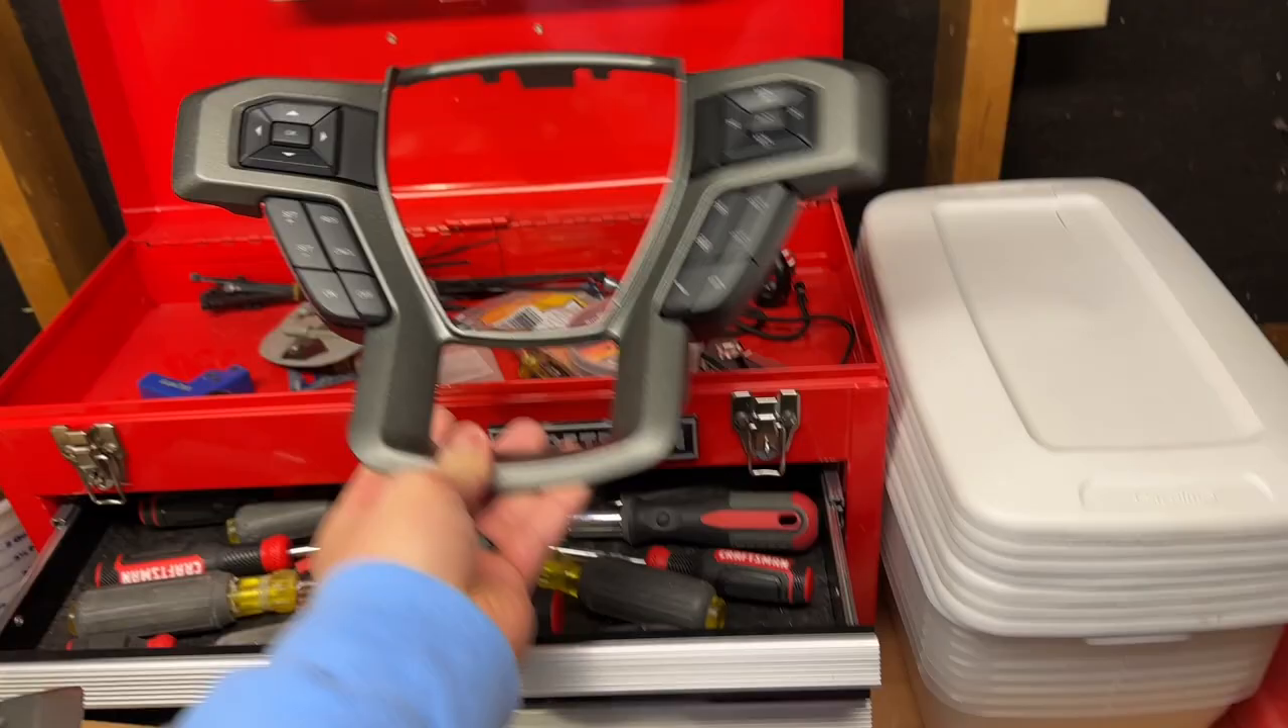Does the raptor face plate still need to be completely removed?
No.